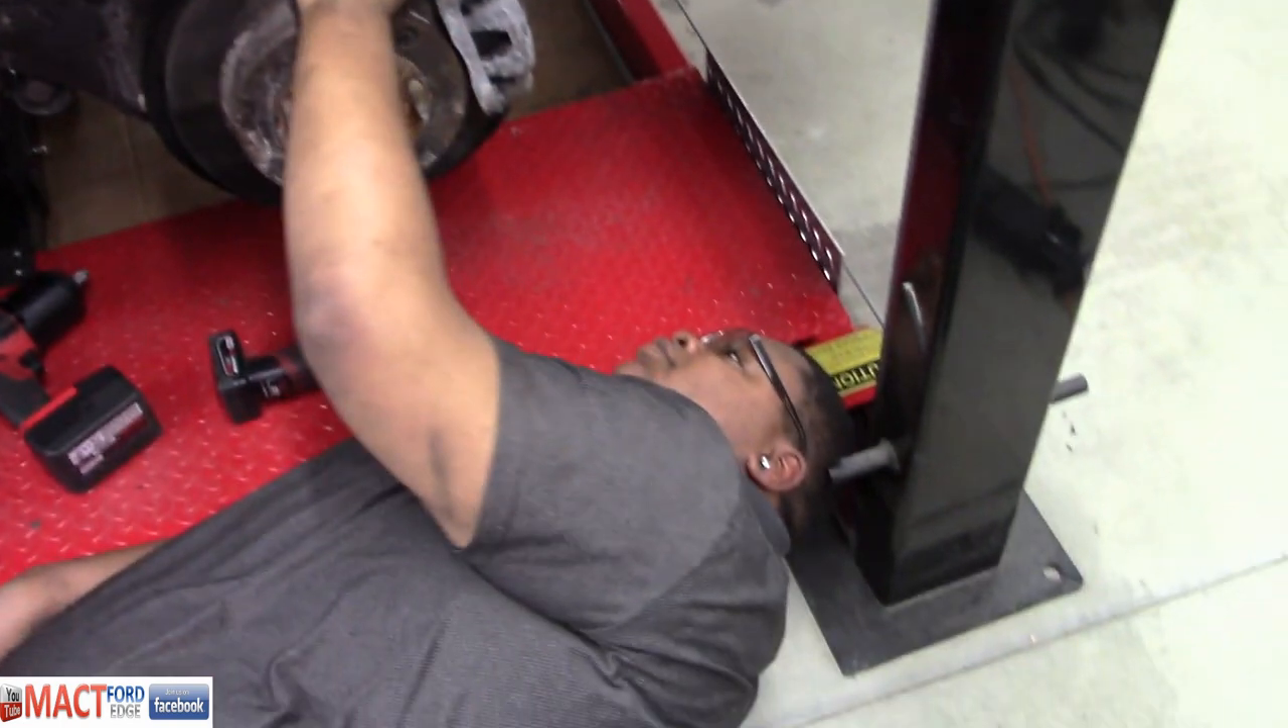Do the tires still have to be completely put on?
Yes.